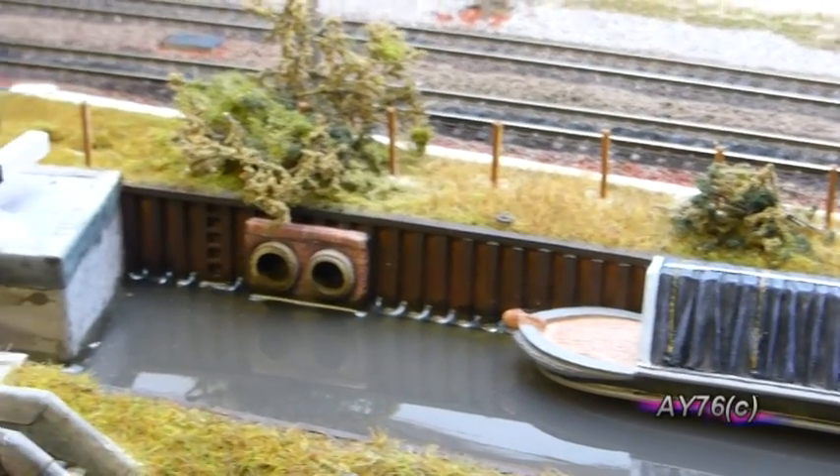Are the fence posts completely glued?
Yes.